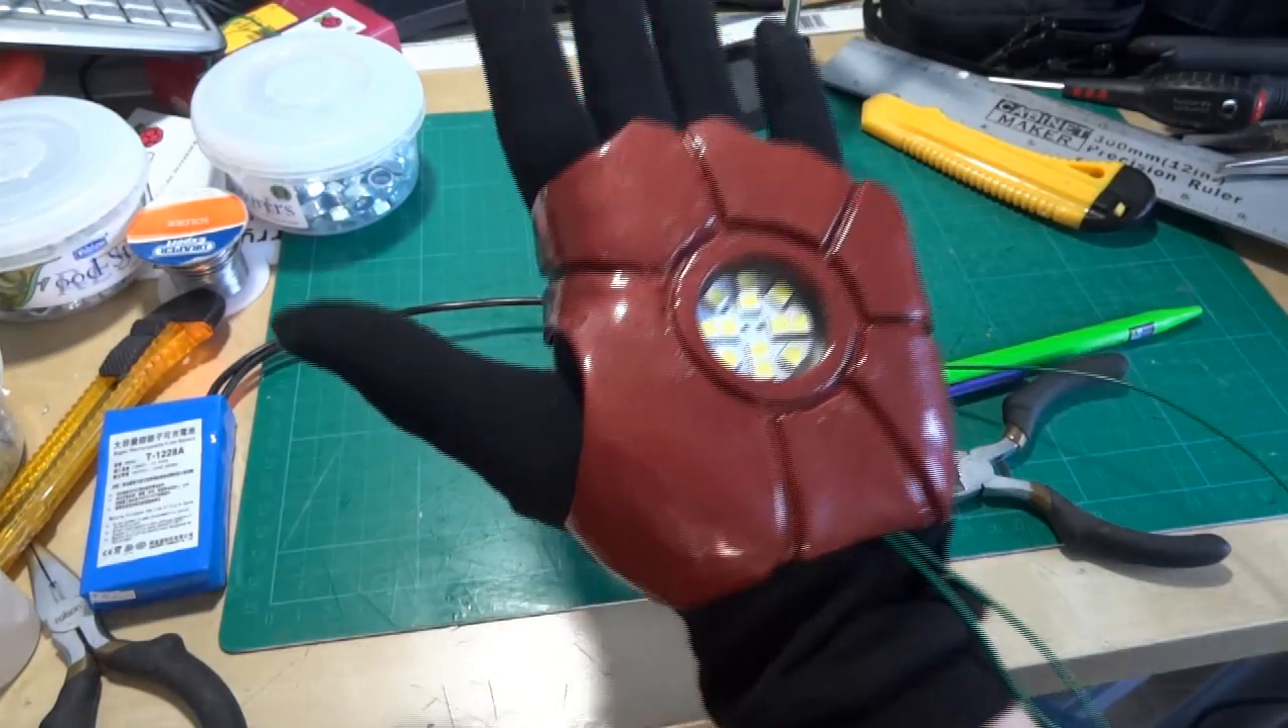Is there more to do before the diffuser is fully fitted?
Yes.